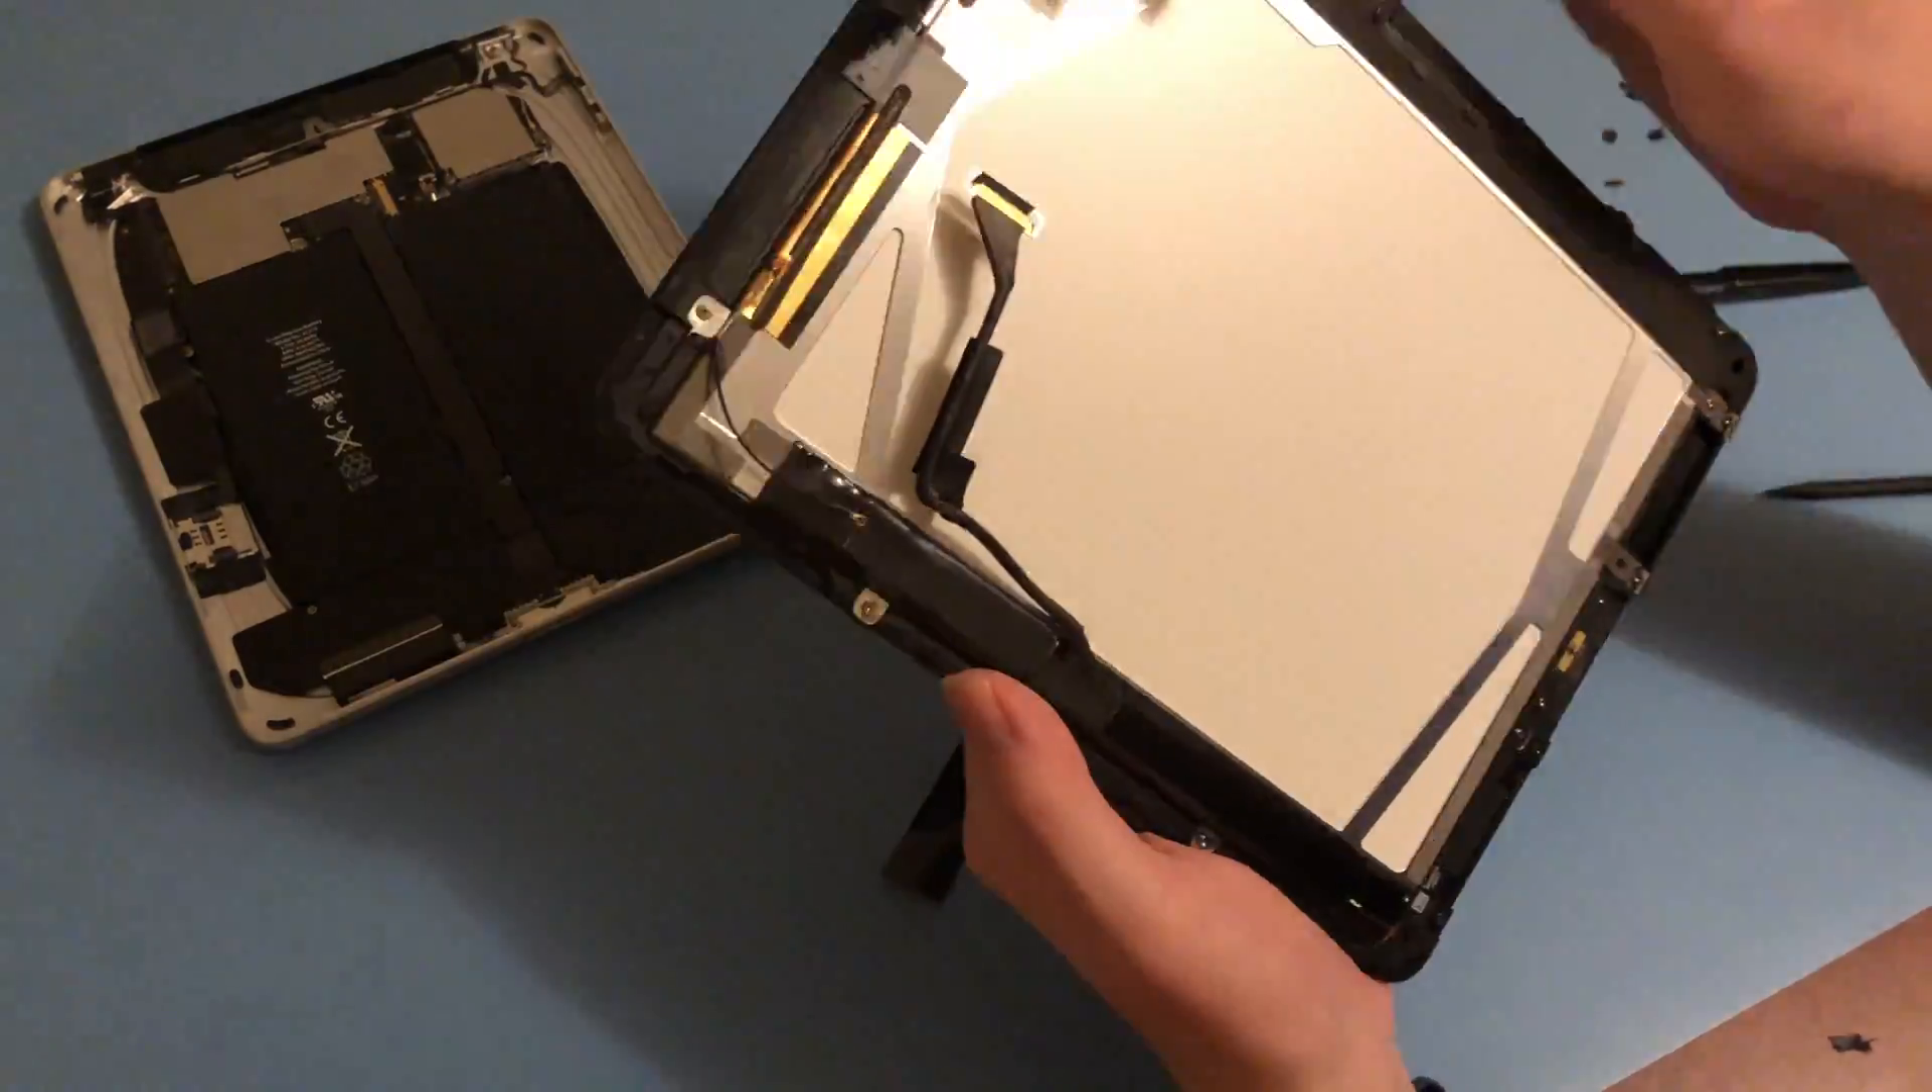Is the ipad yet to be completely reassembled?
Yes.